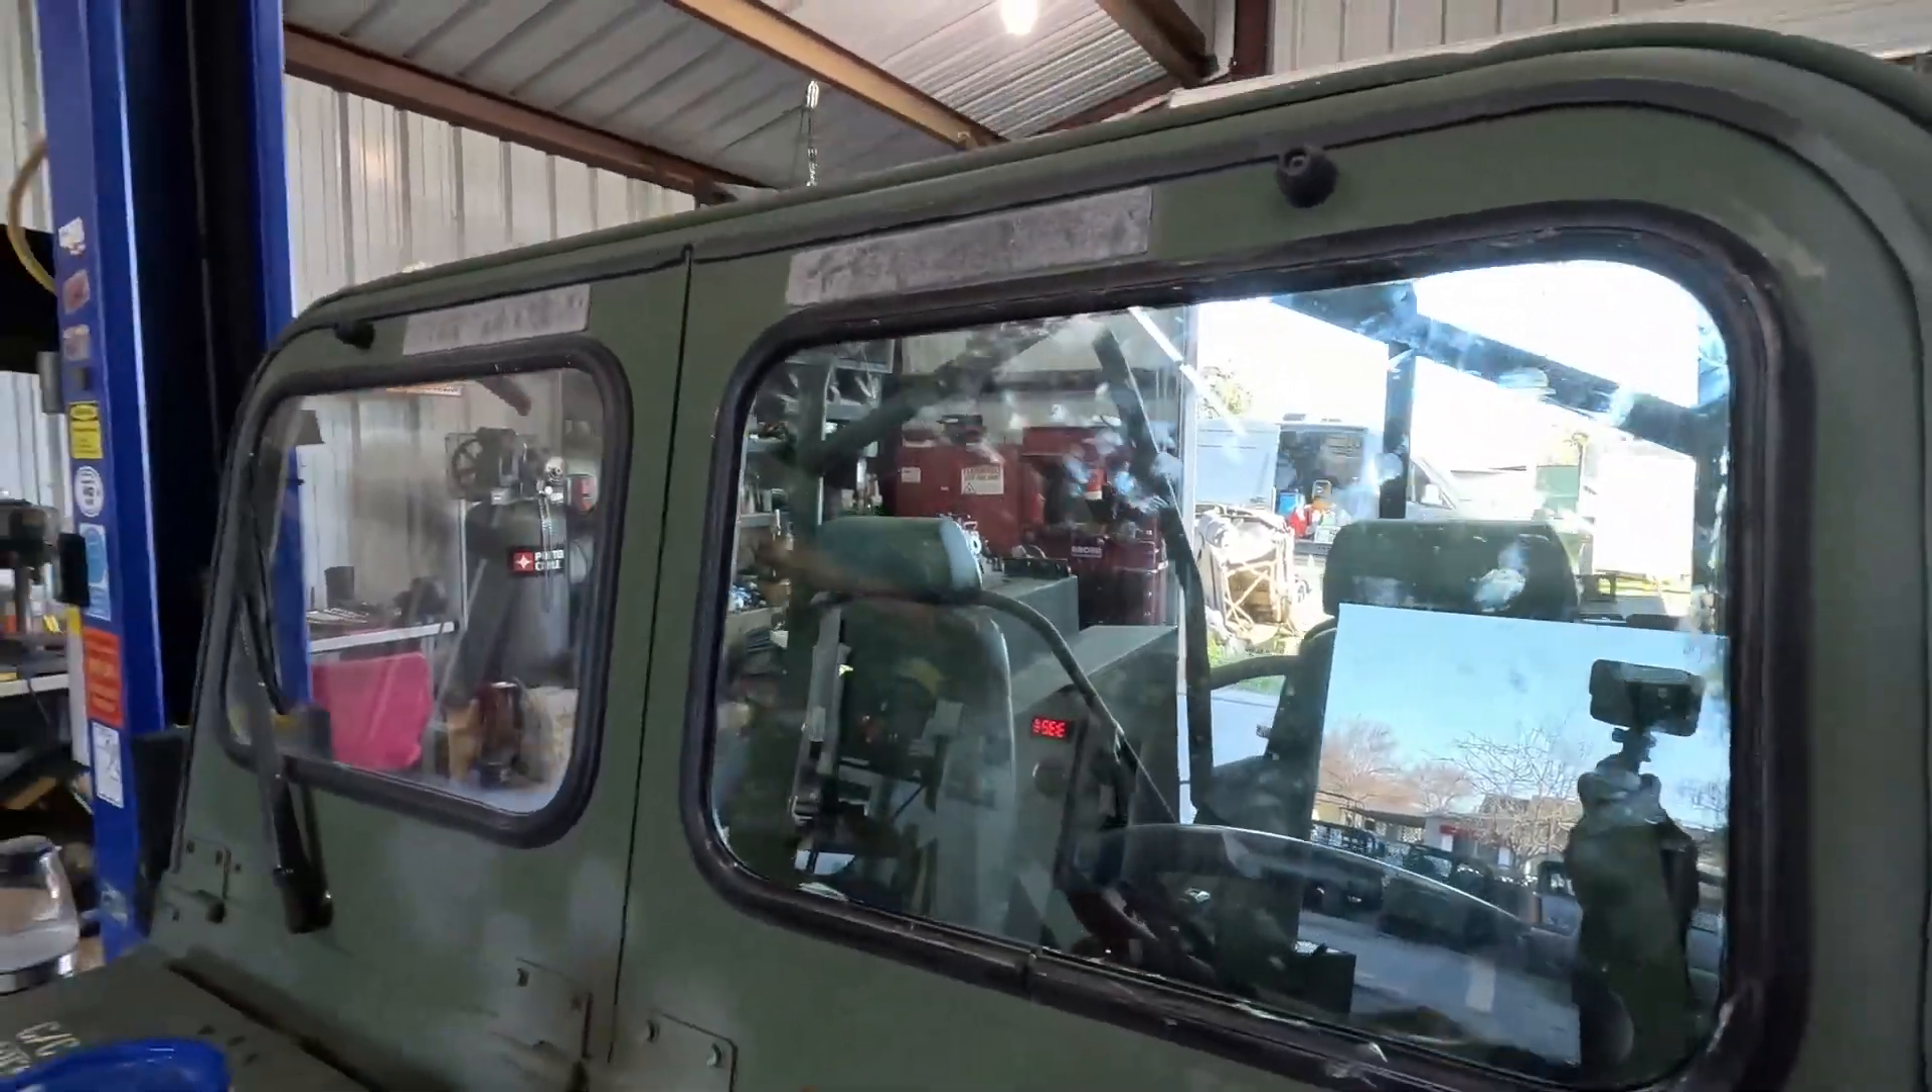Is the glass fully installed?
Yes.